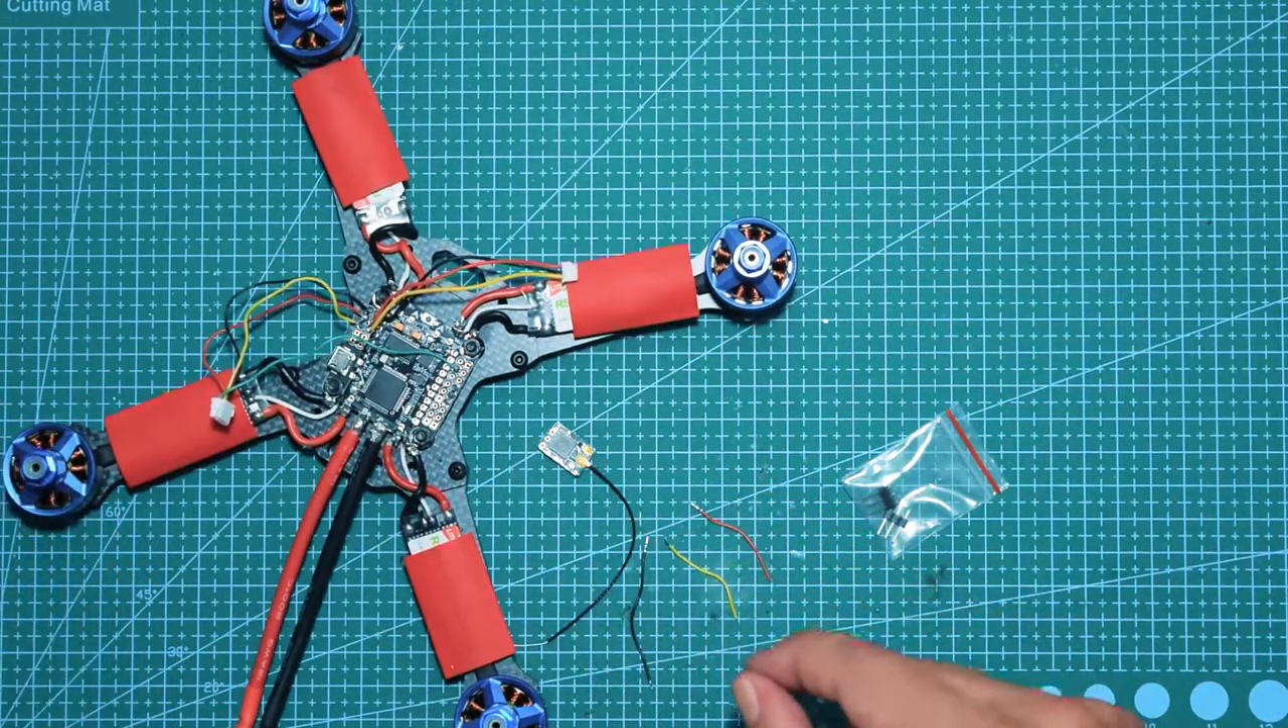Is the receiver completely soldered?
No.